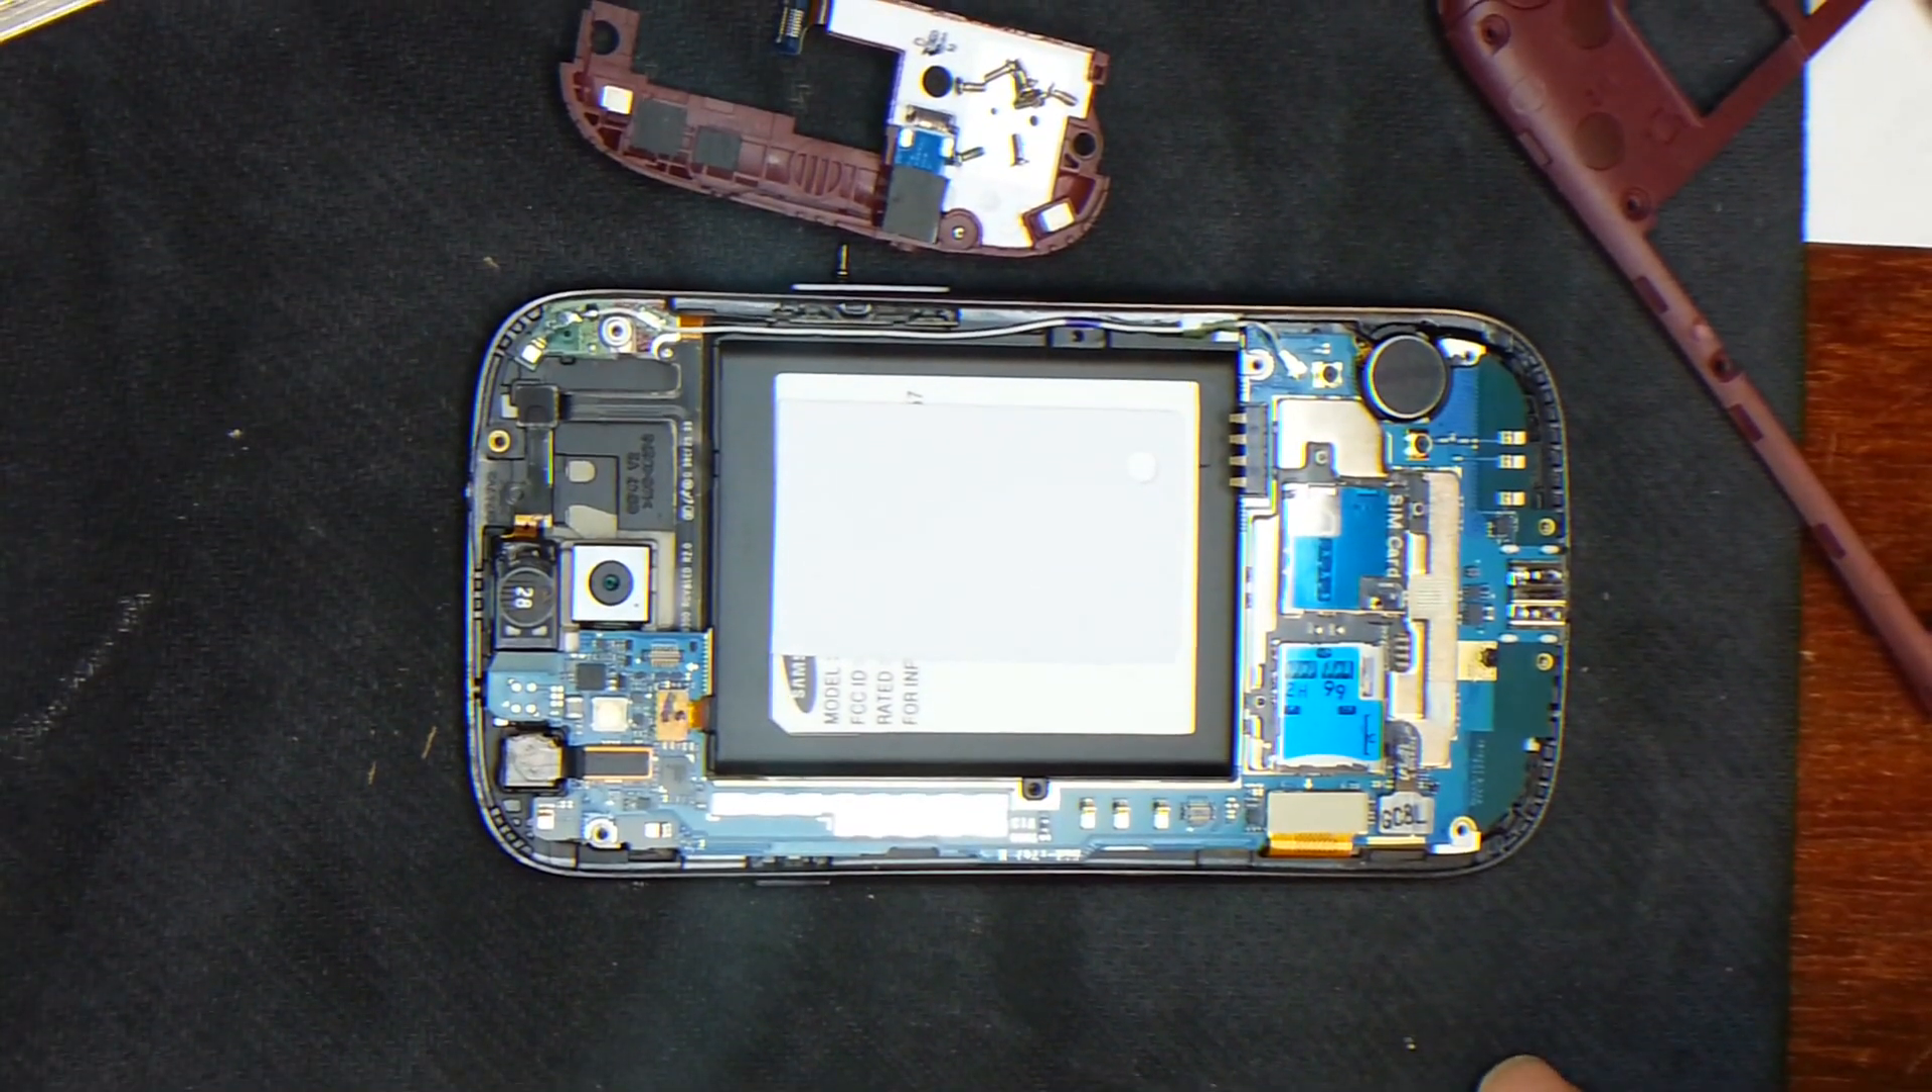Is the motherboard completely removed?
No.